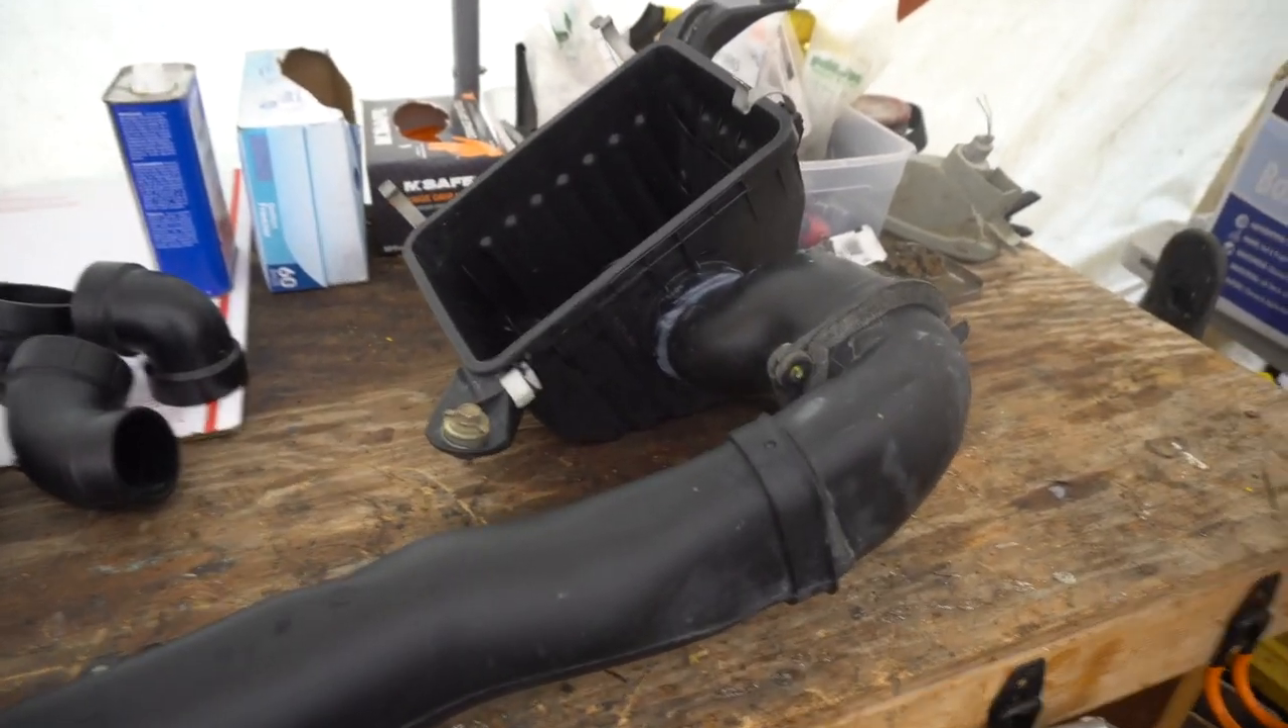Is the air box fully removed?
Yes.